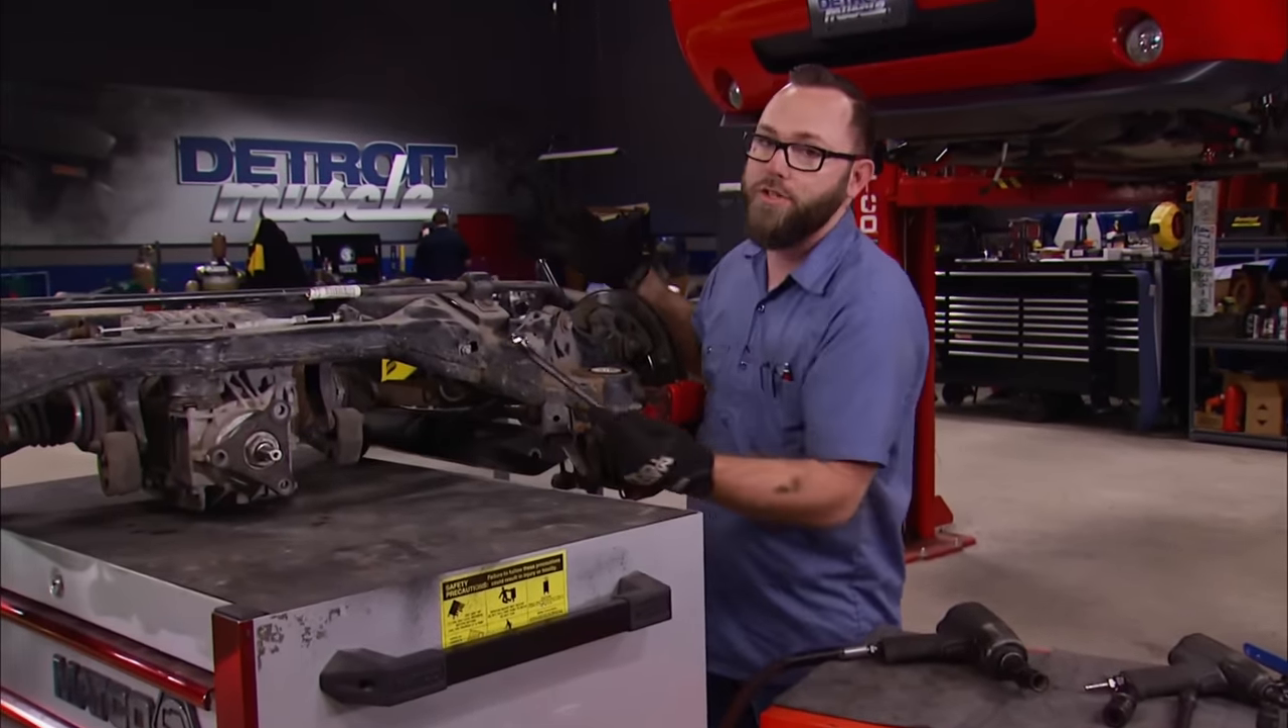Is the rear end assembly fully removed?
Yes.